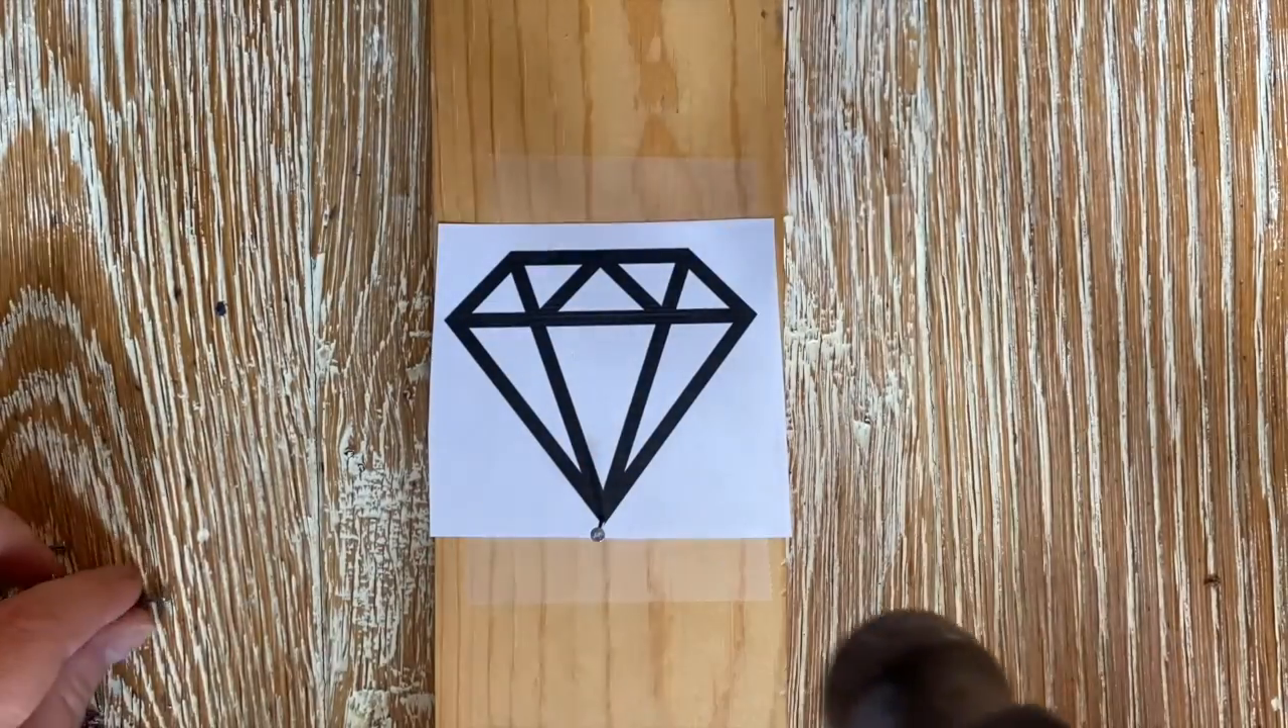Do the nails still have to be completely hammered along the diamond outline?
Yes.